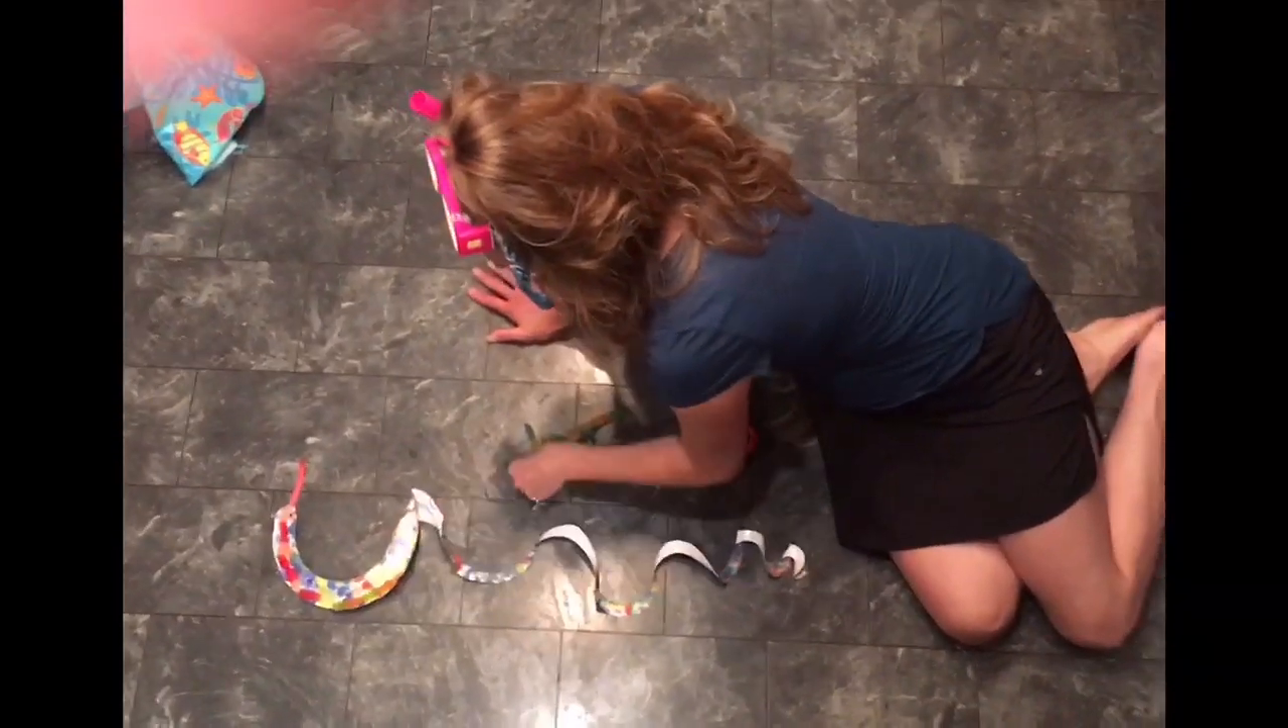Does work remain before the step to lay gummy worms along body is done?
Yes.